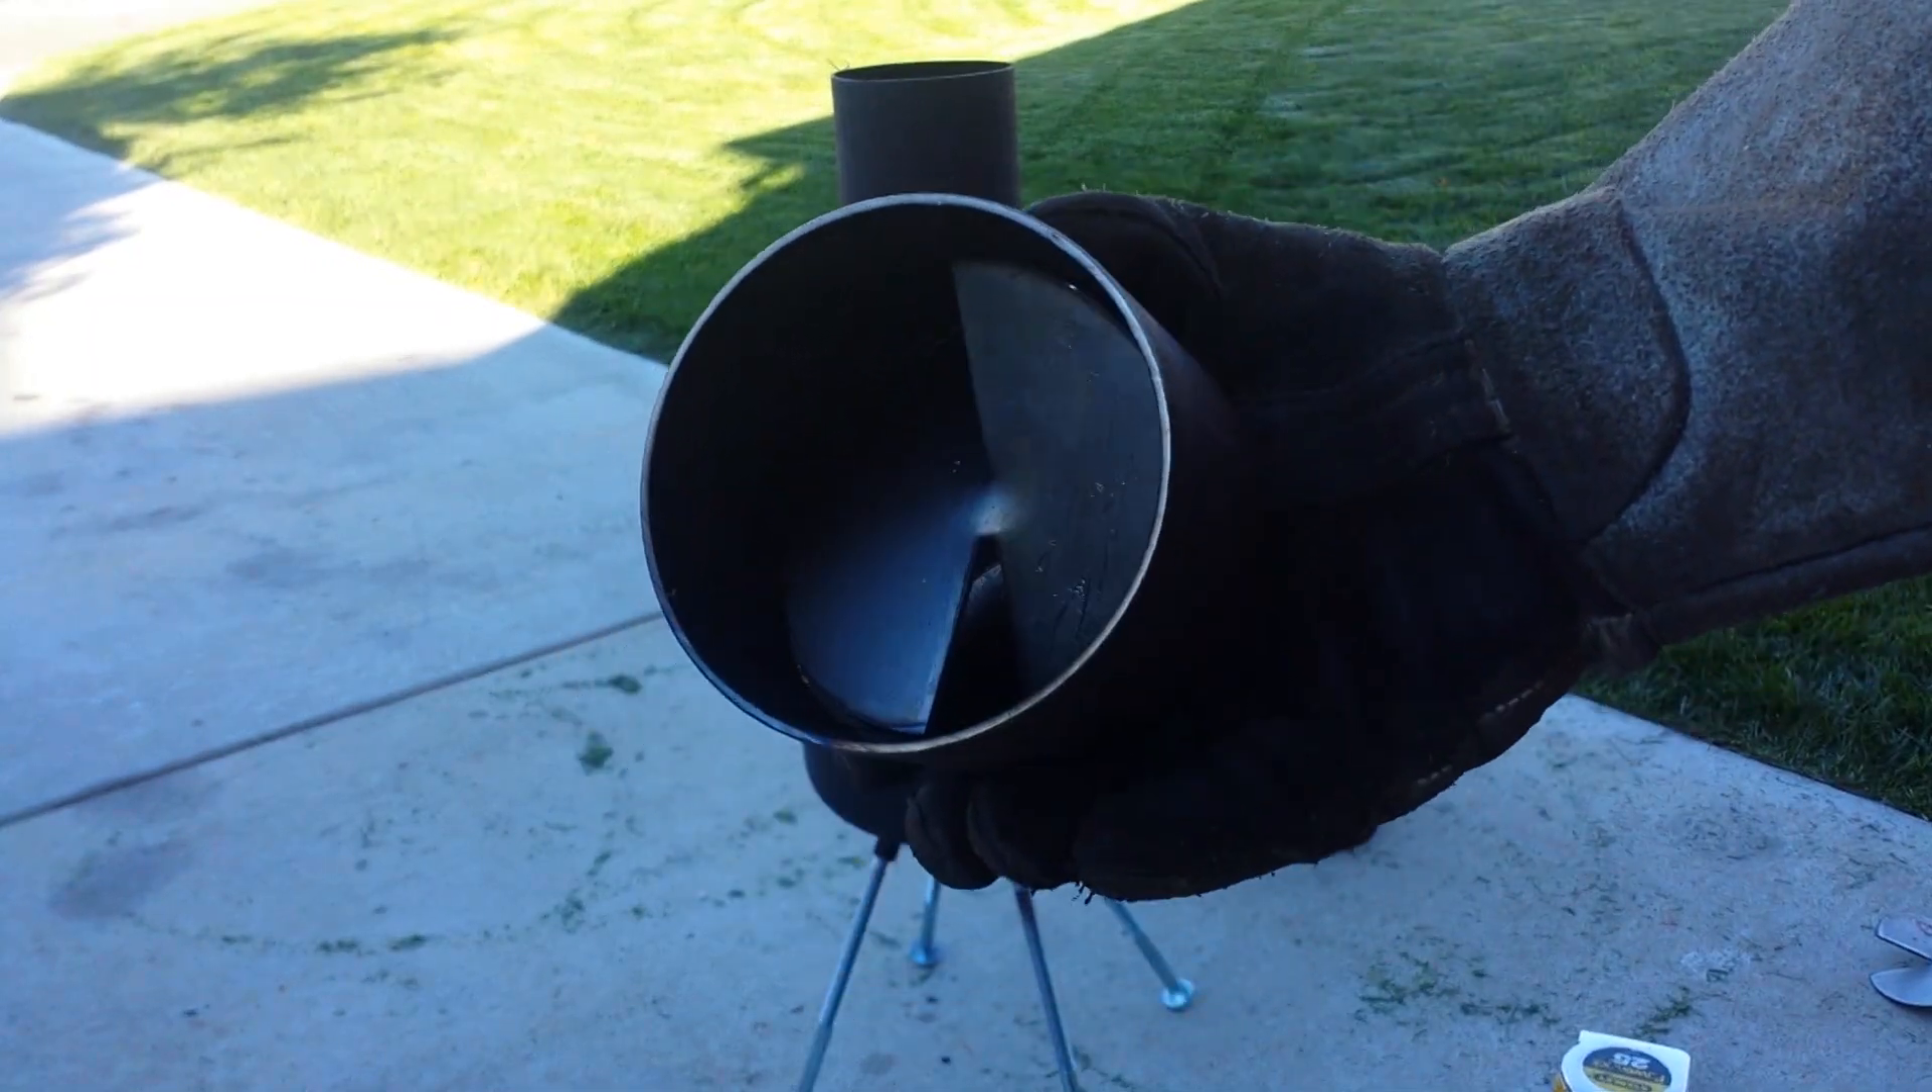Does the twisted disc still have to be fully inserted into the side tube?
No.